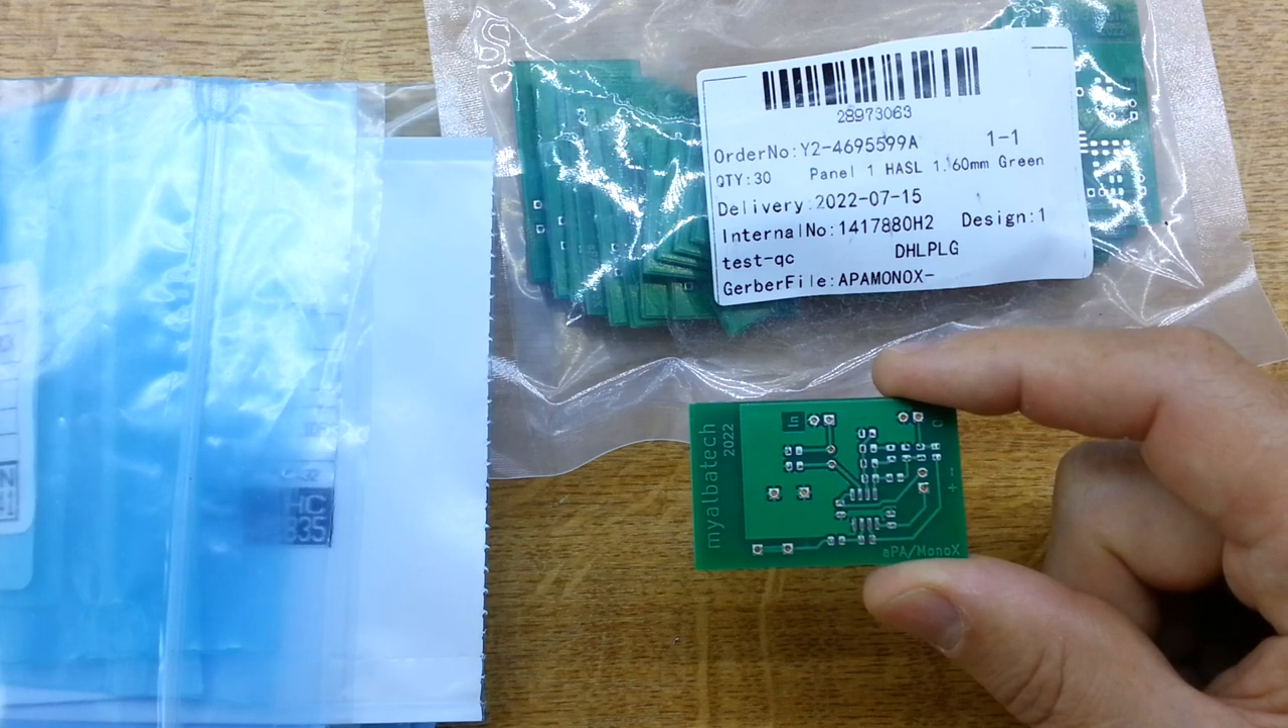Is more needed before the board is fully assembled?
Yes.